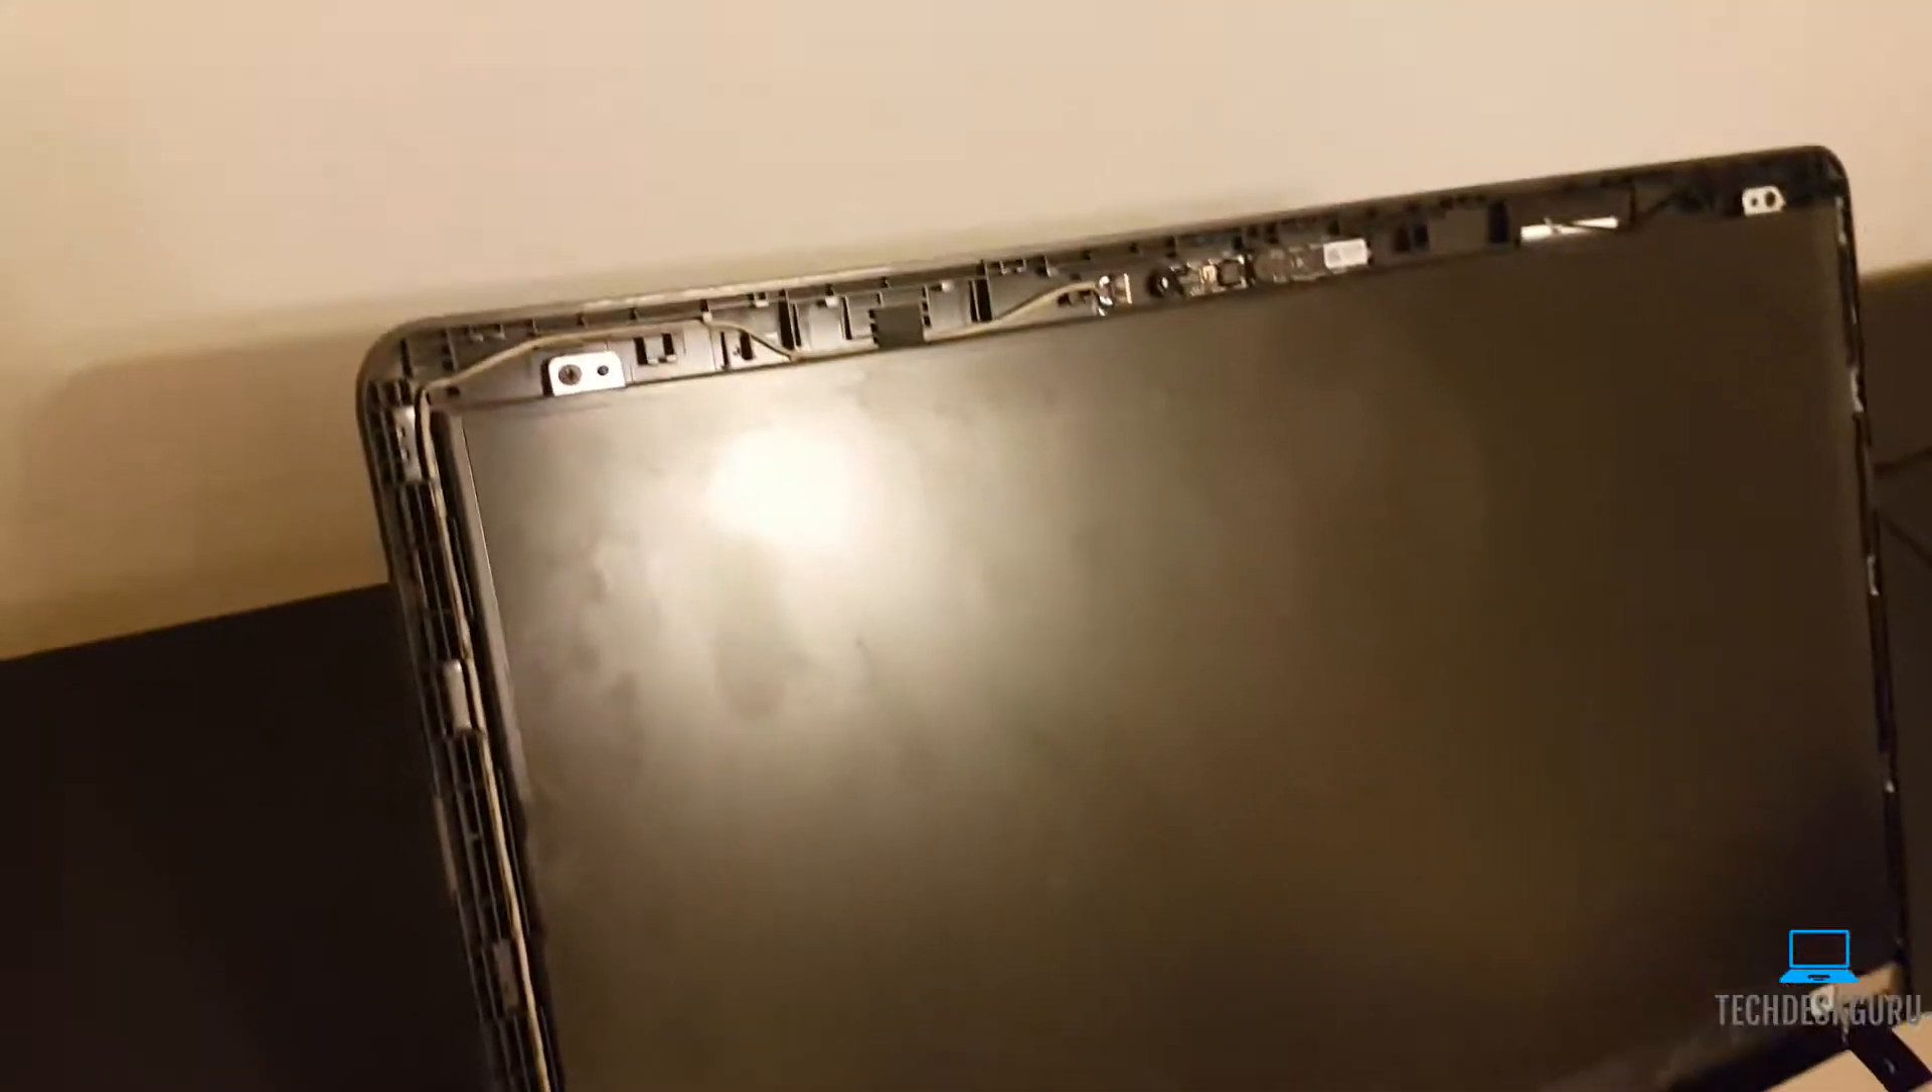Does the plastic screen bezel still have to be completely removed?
No.